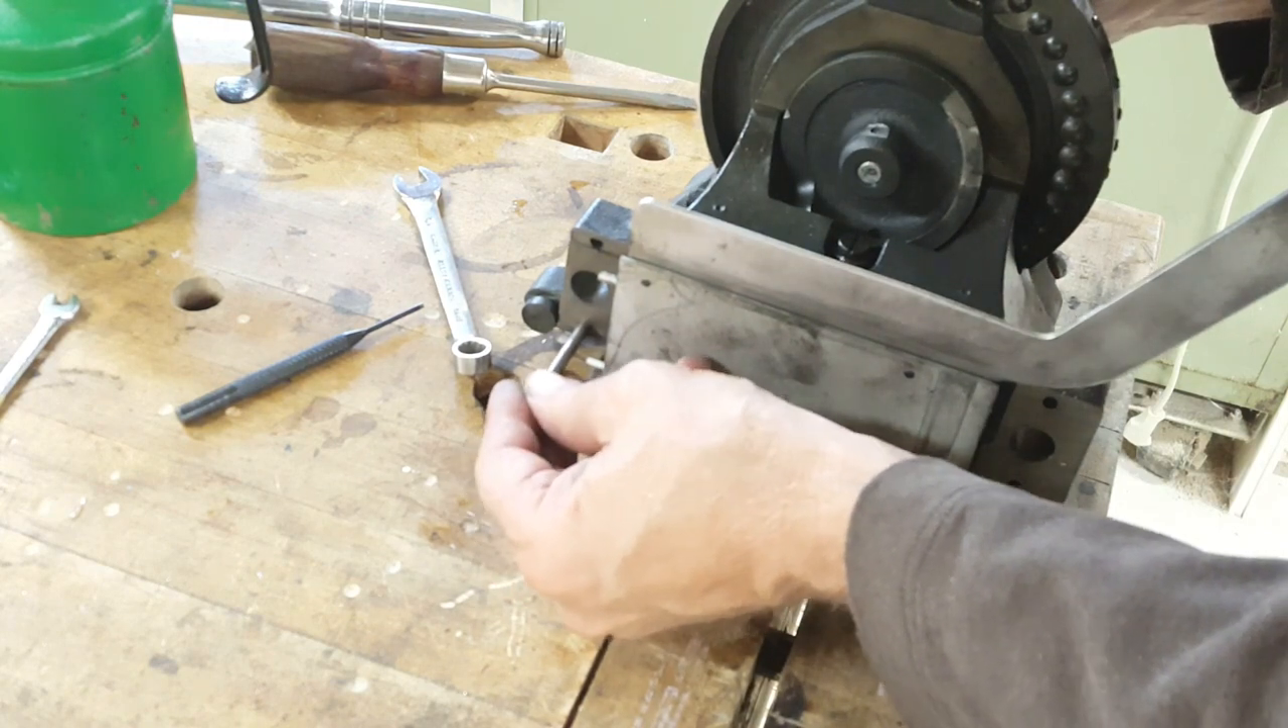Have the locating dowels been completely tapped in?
No.